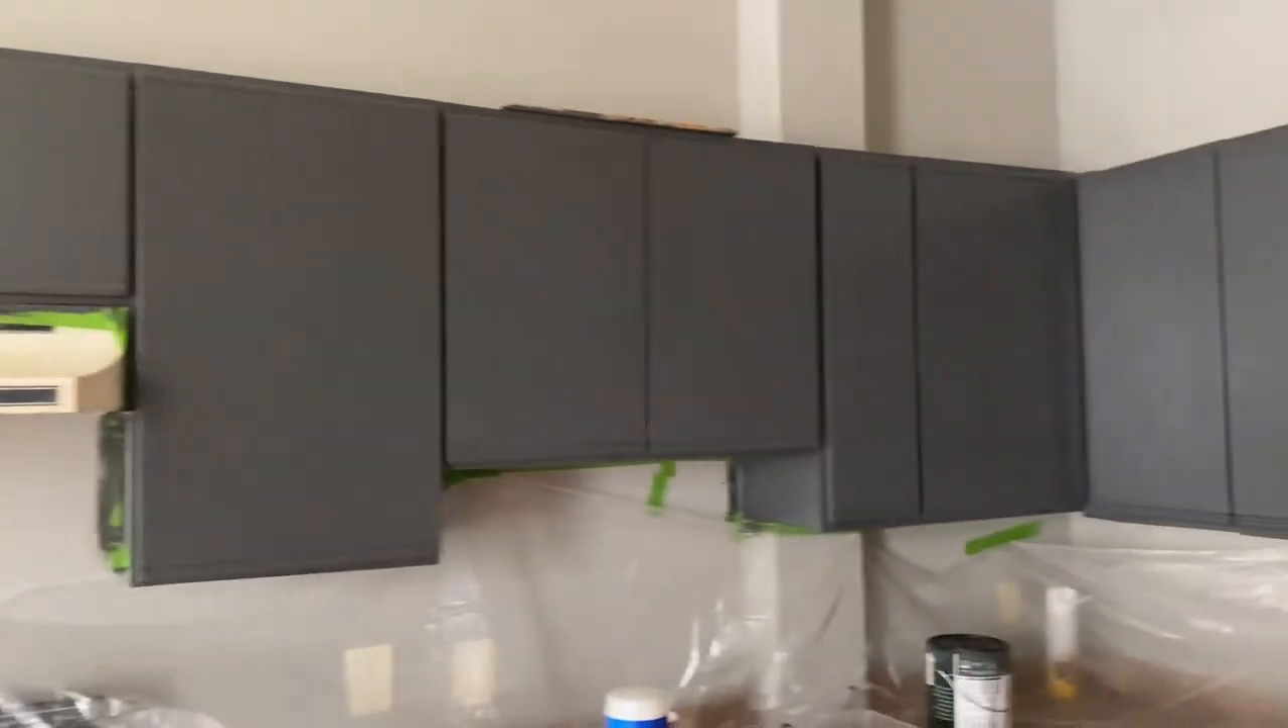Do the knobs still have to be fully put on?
Yes.